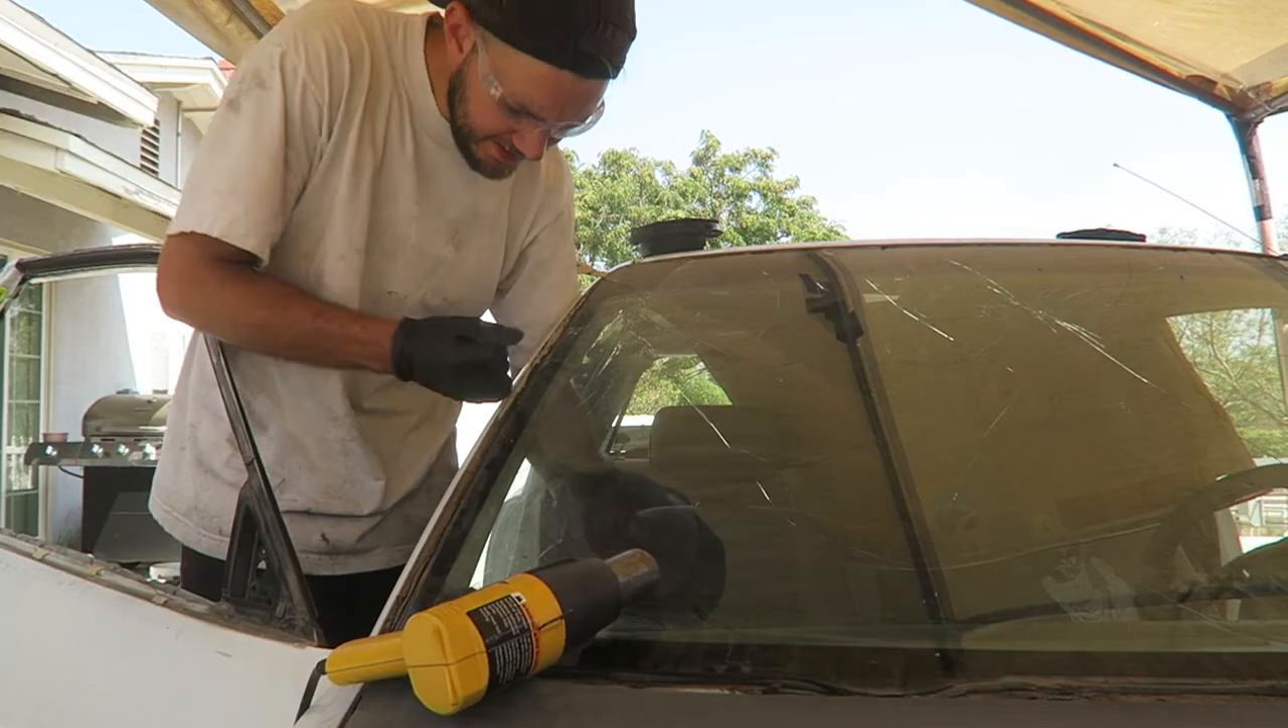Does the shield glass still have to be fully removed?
Yes.